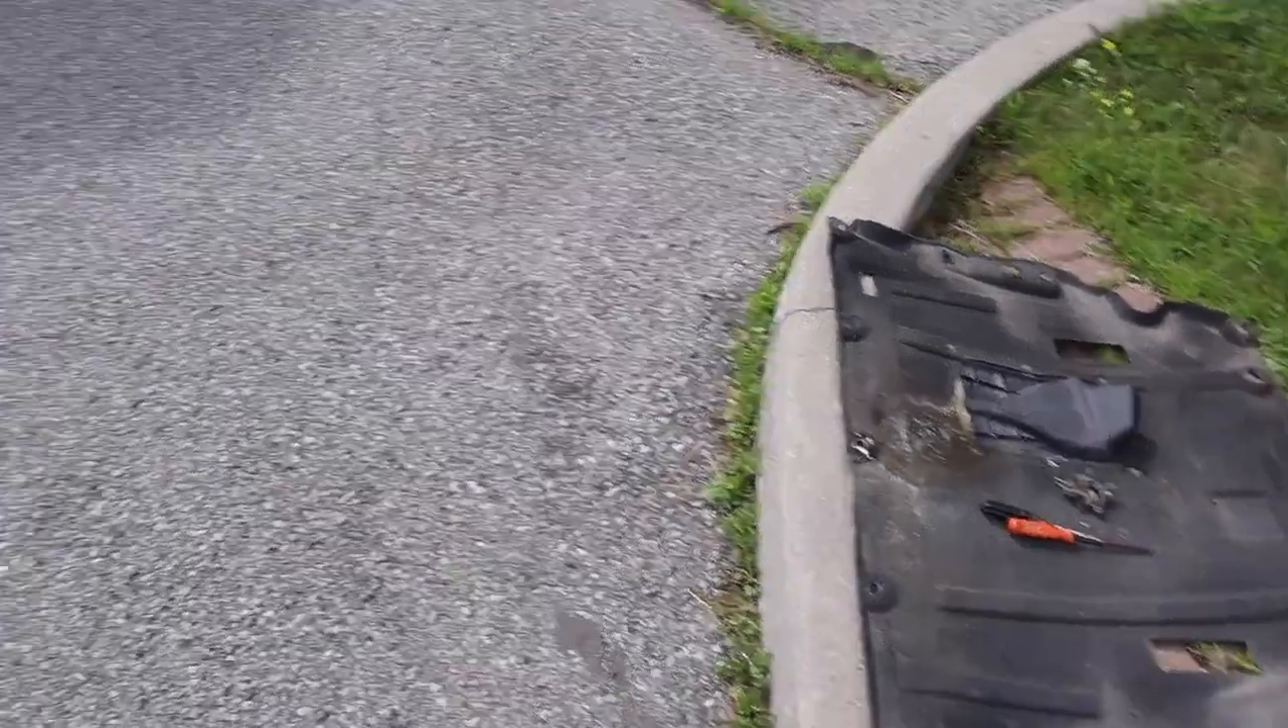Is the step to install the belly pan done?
No.